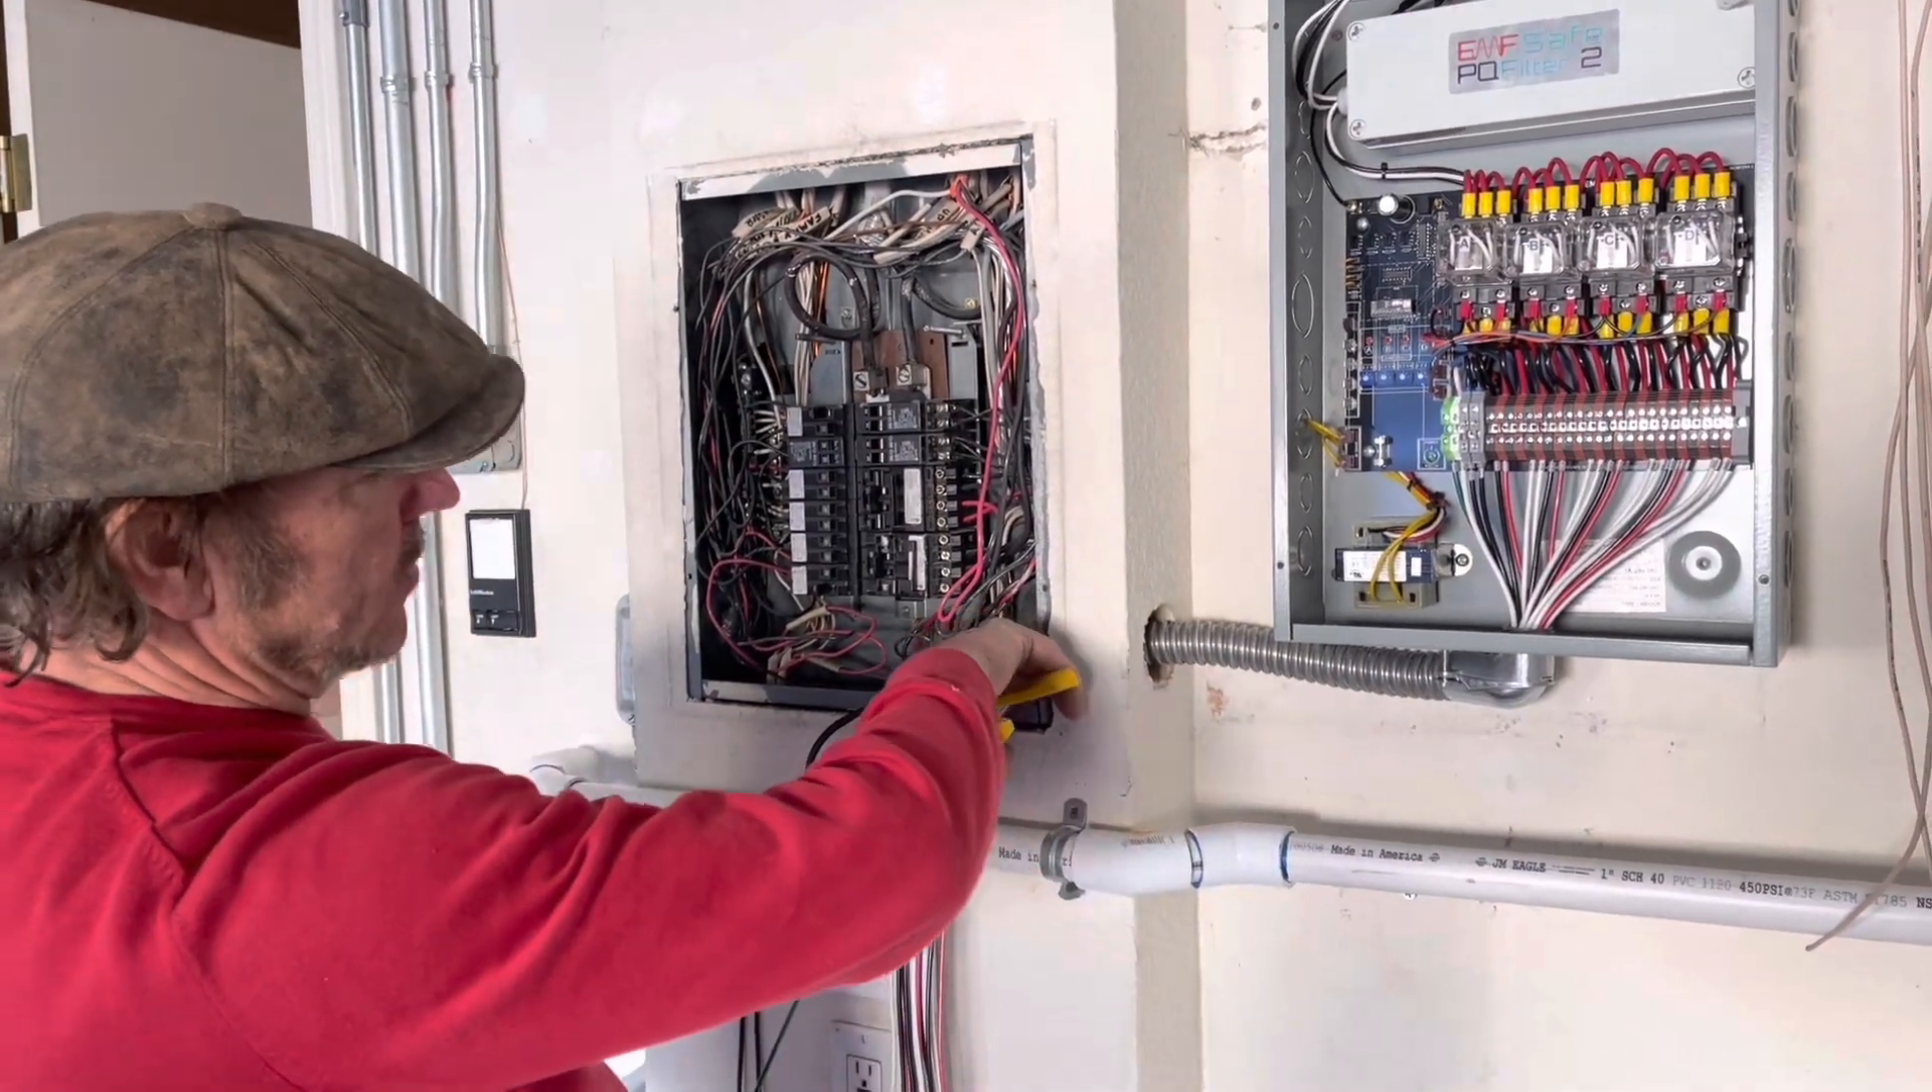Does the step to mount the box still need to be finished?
No.